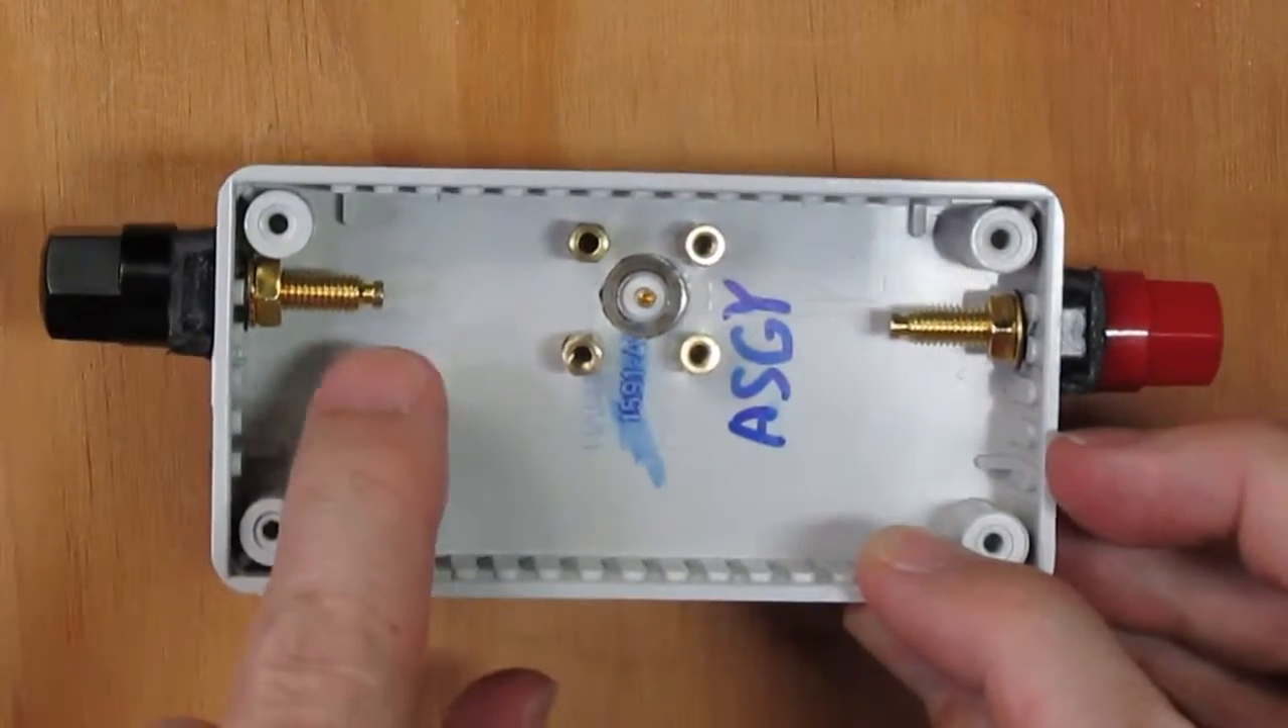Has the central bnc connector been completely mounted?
Yes.